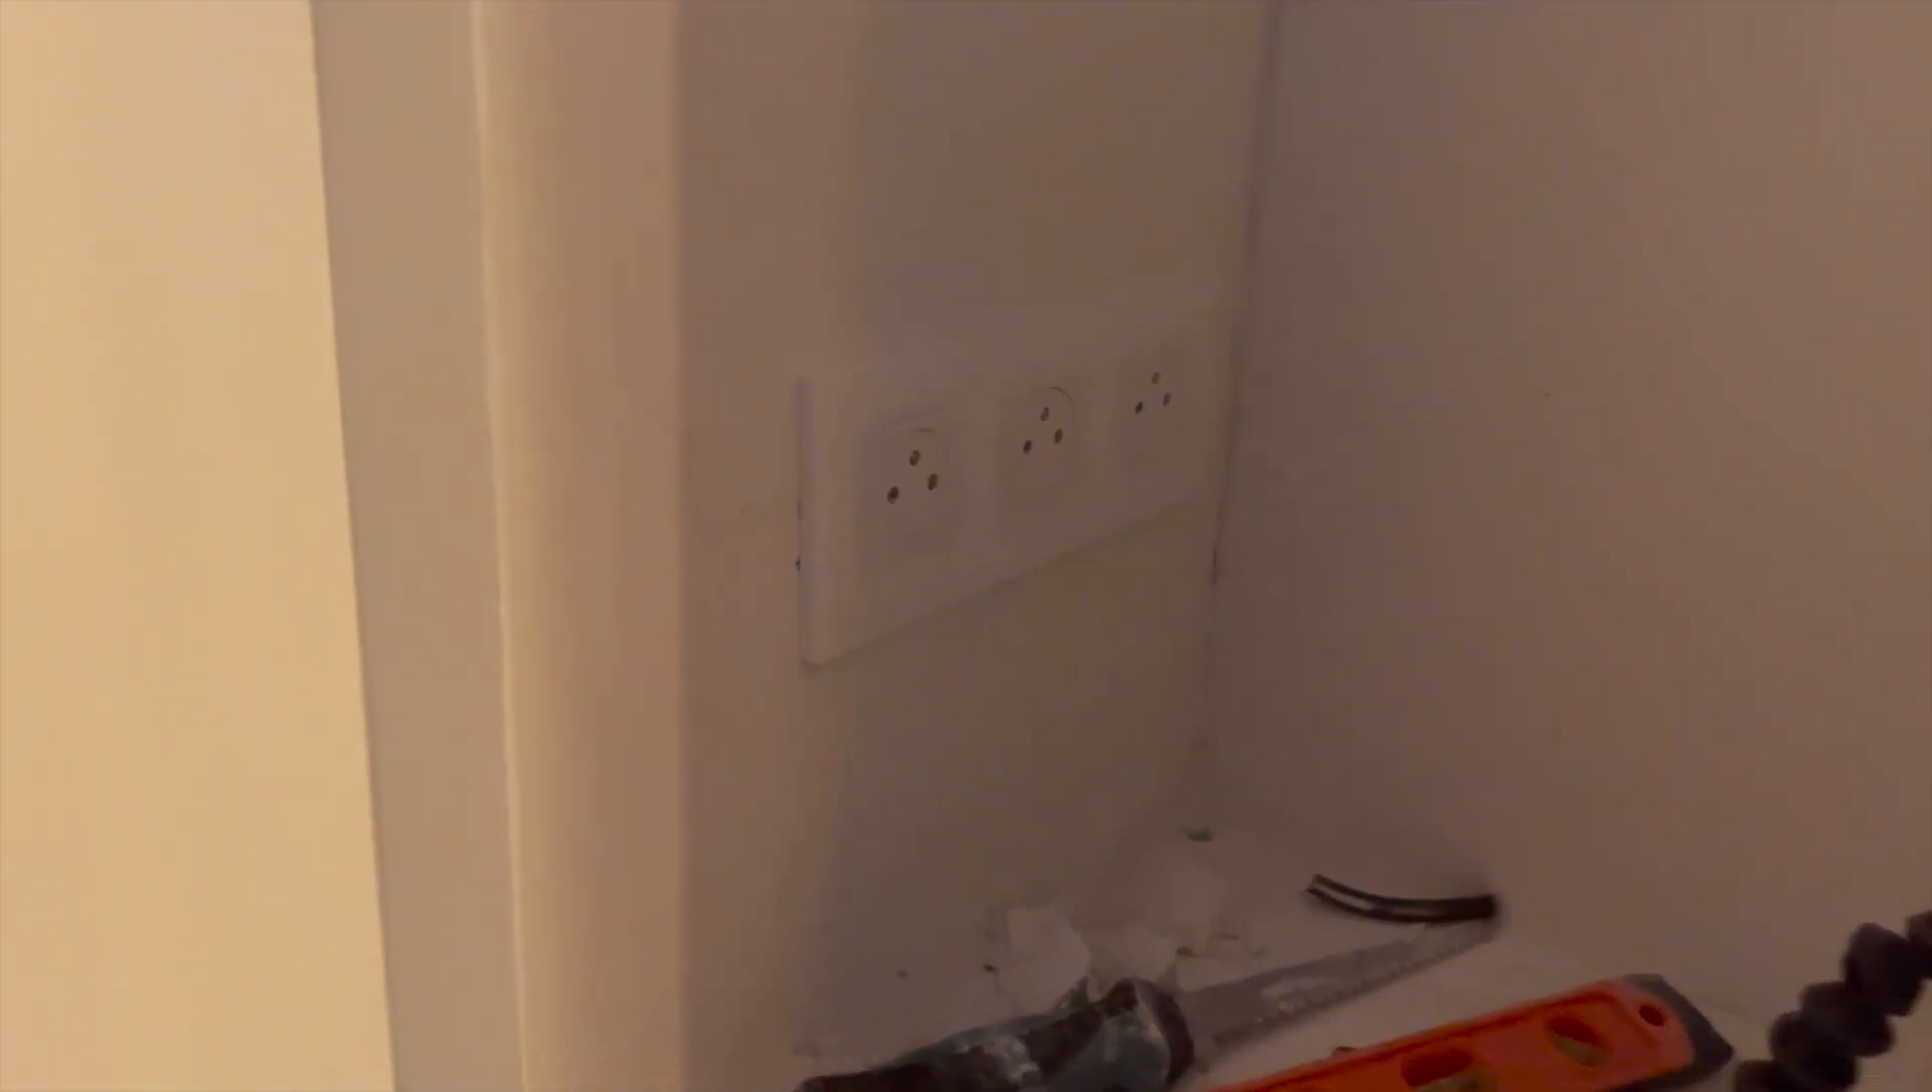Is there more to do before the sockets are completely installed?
No.